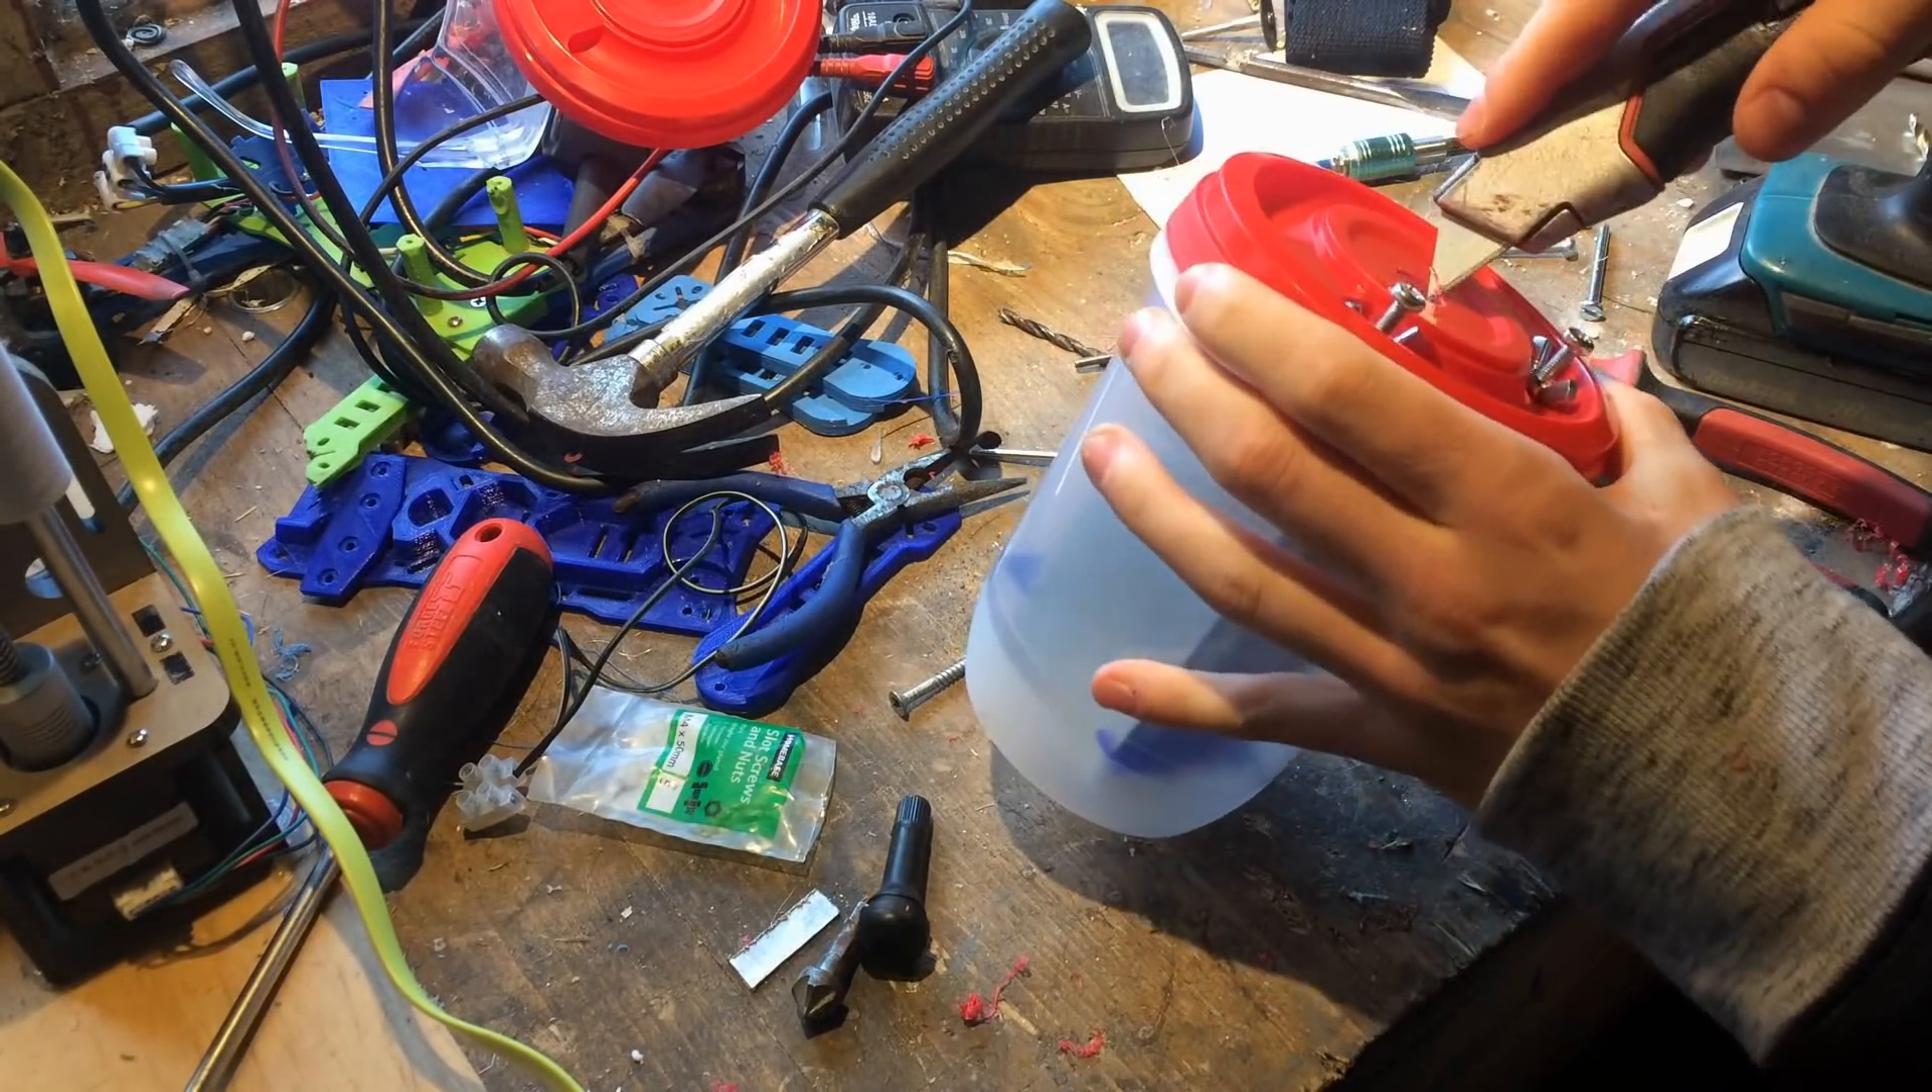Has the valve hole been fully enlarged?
No.